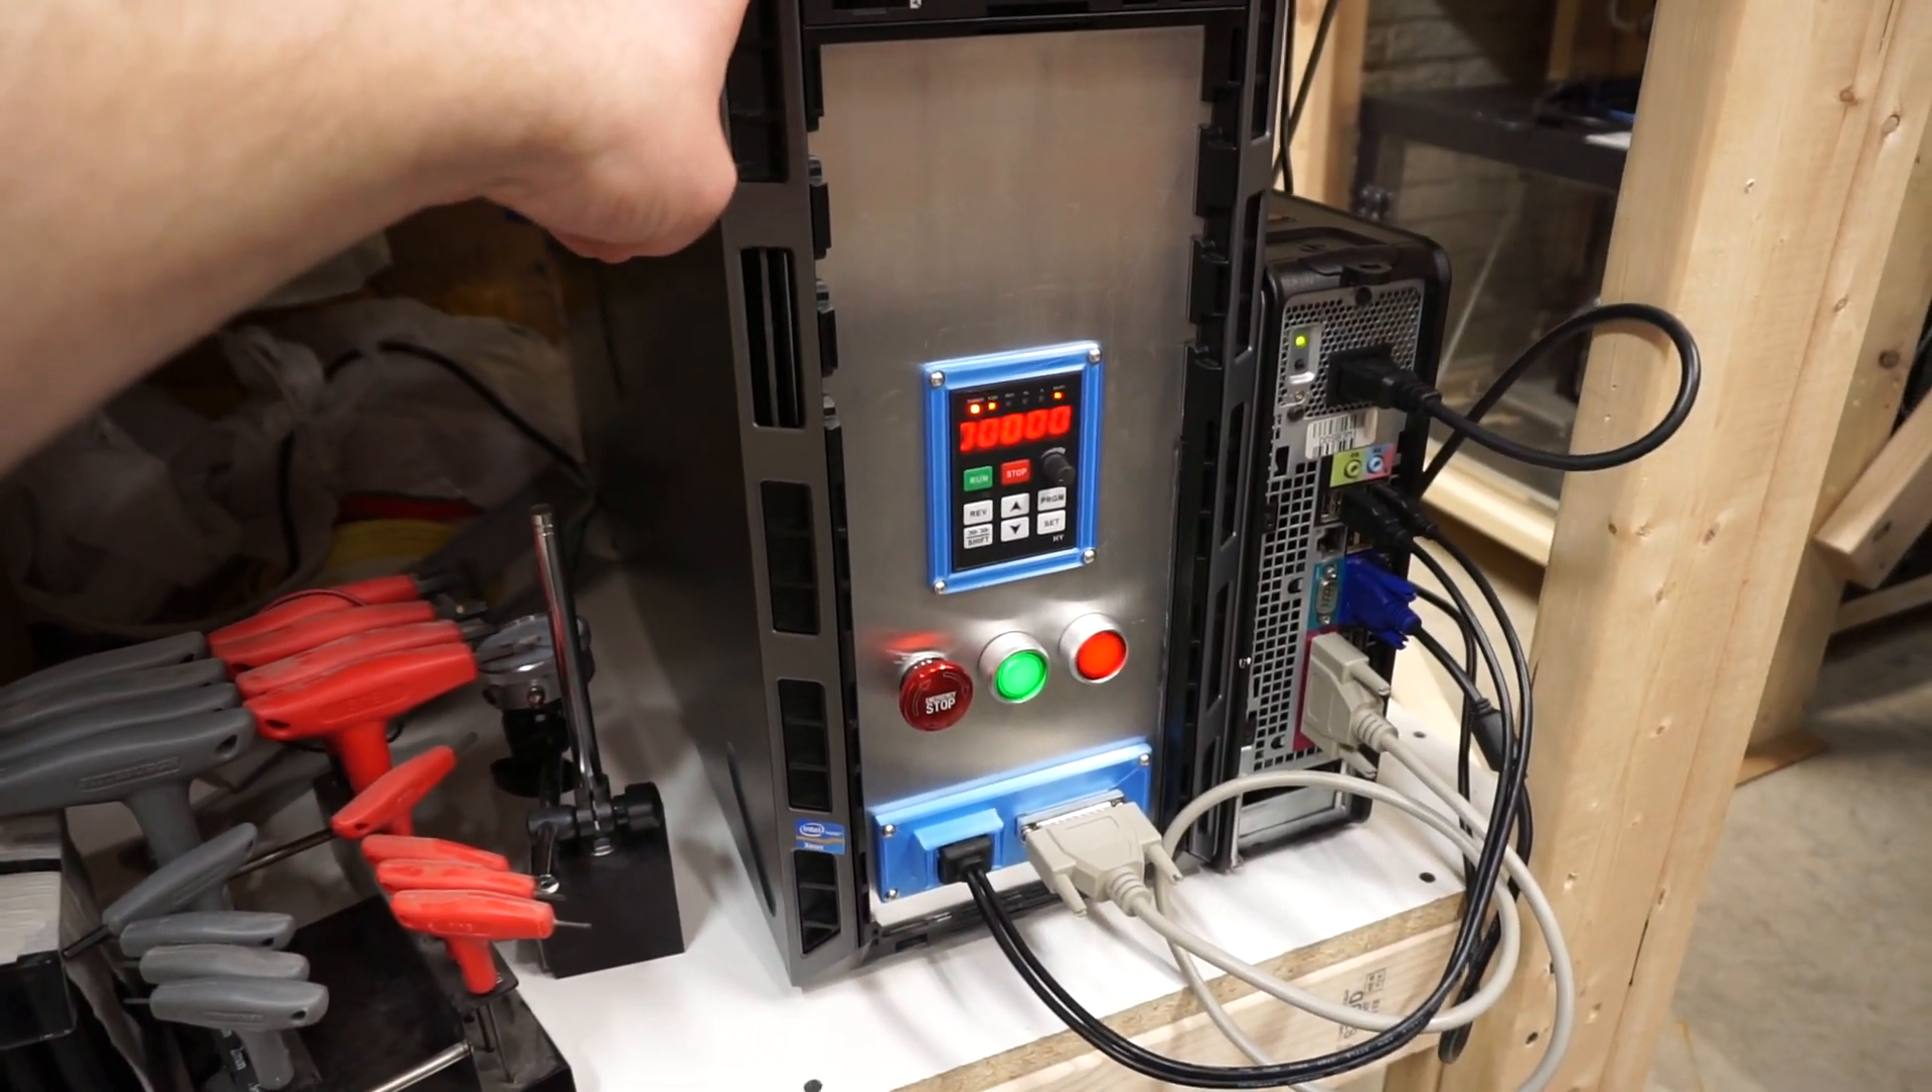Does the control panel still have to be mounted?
No.